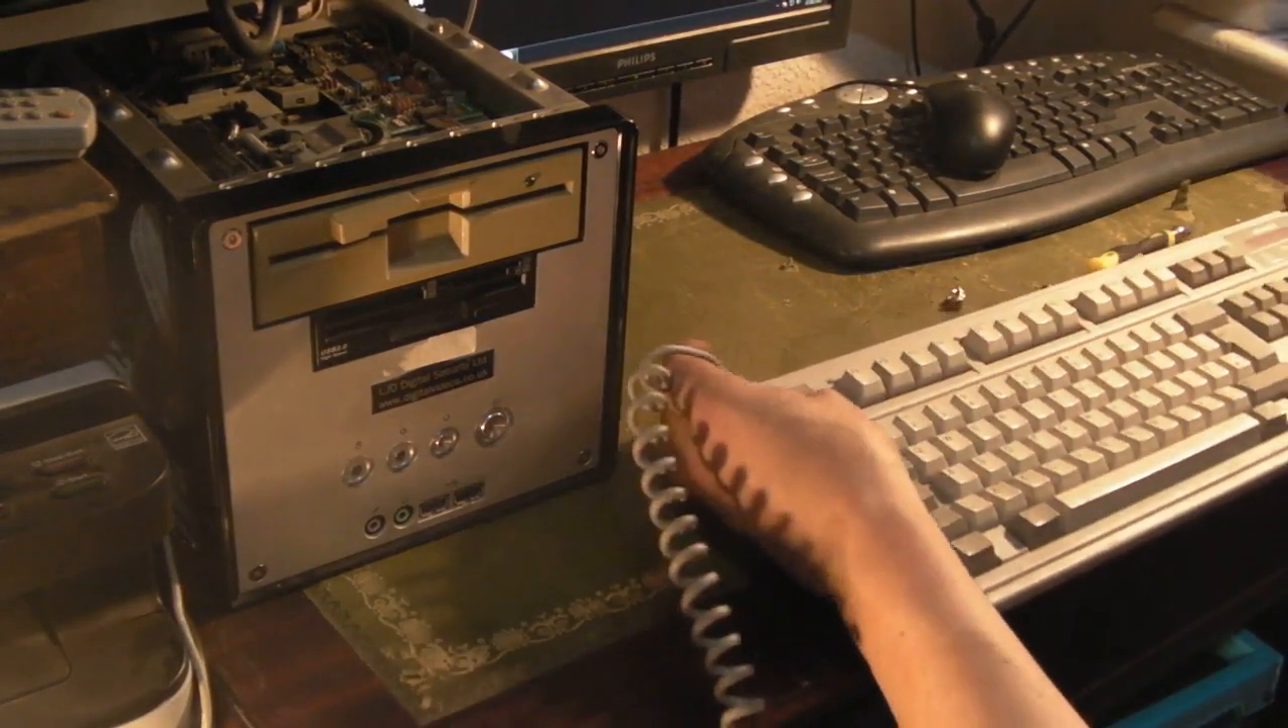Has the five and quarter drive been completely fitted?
Yes.